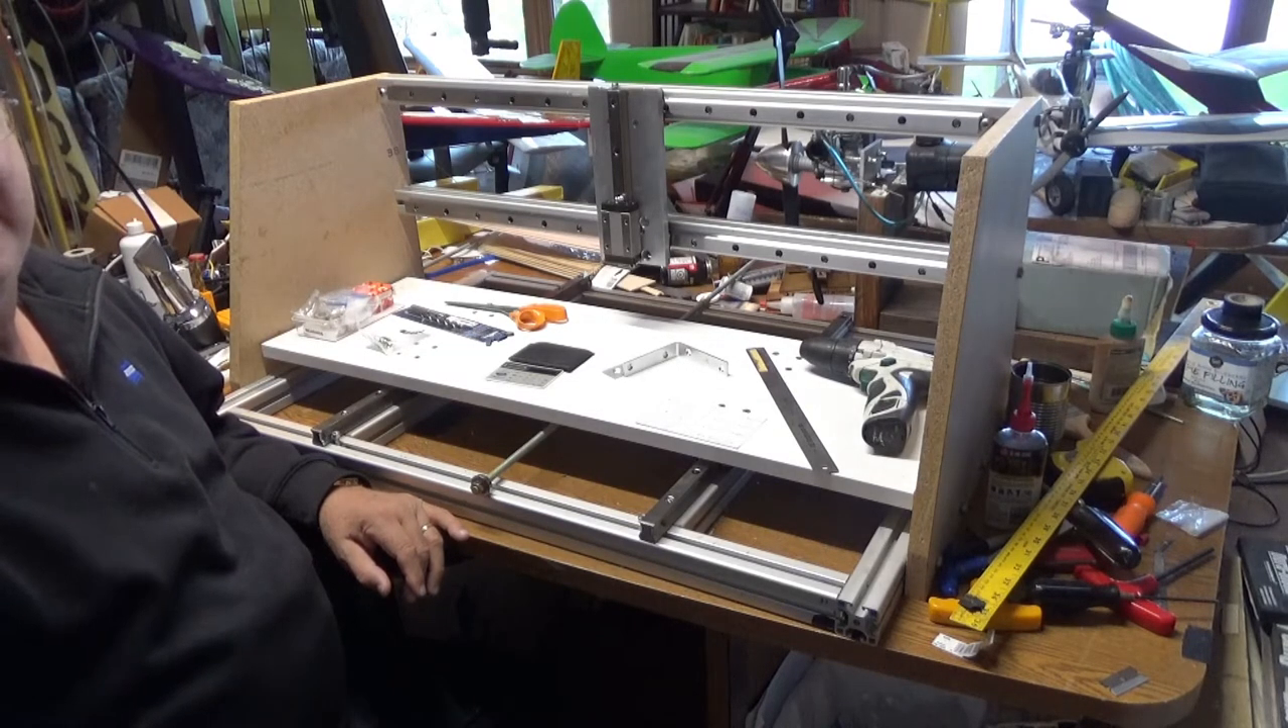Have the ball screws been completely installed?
No.